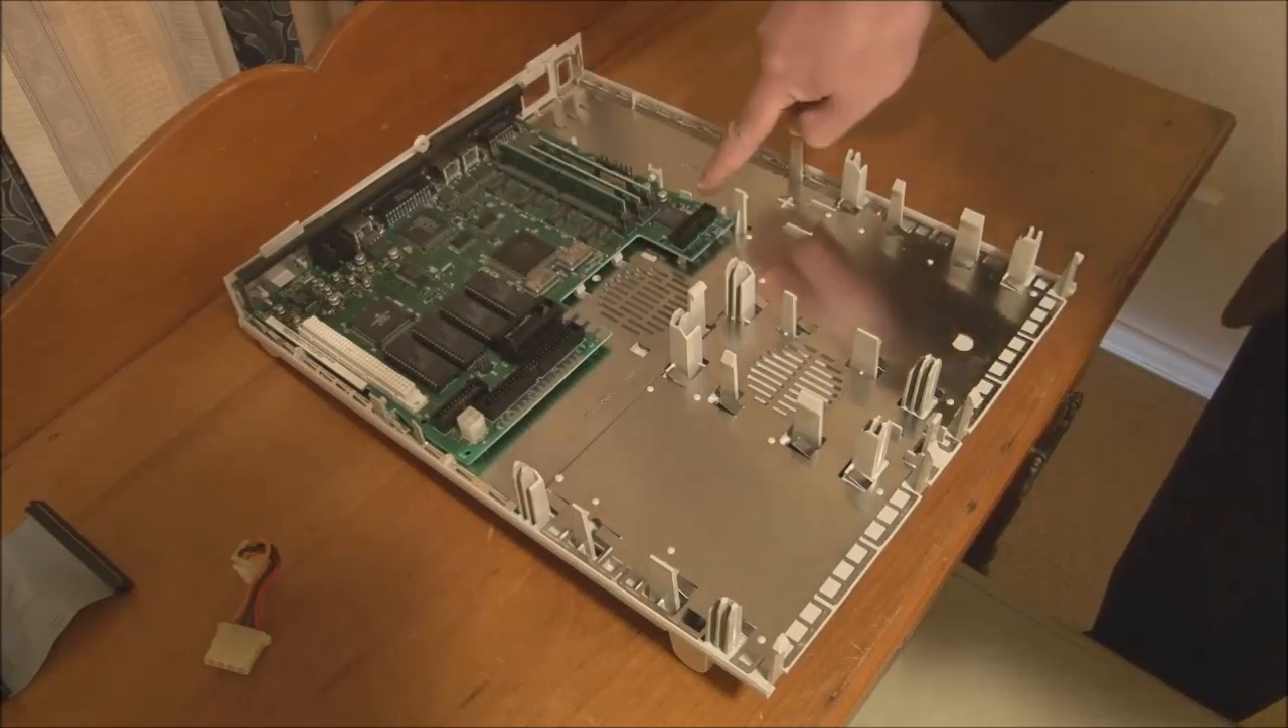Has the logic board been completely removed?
No.